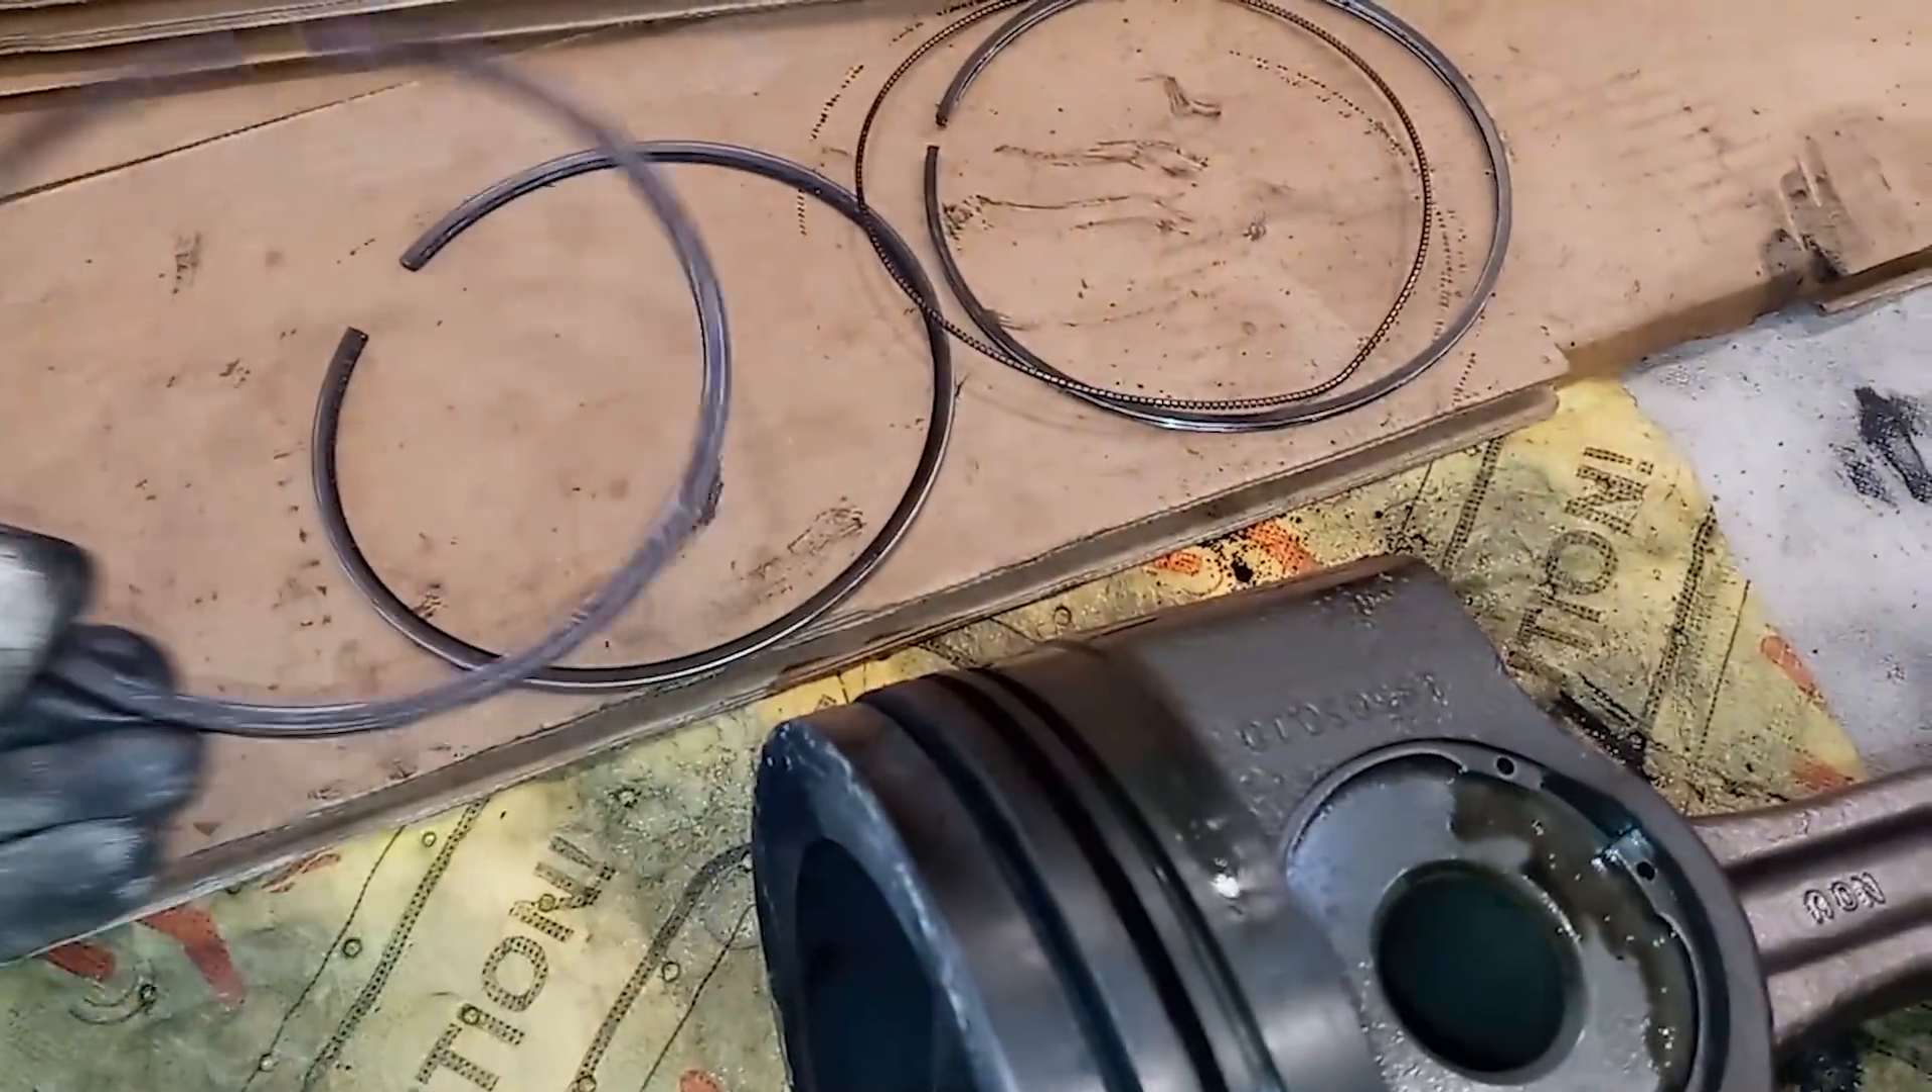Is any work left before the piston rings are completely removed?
No.